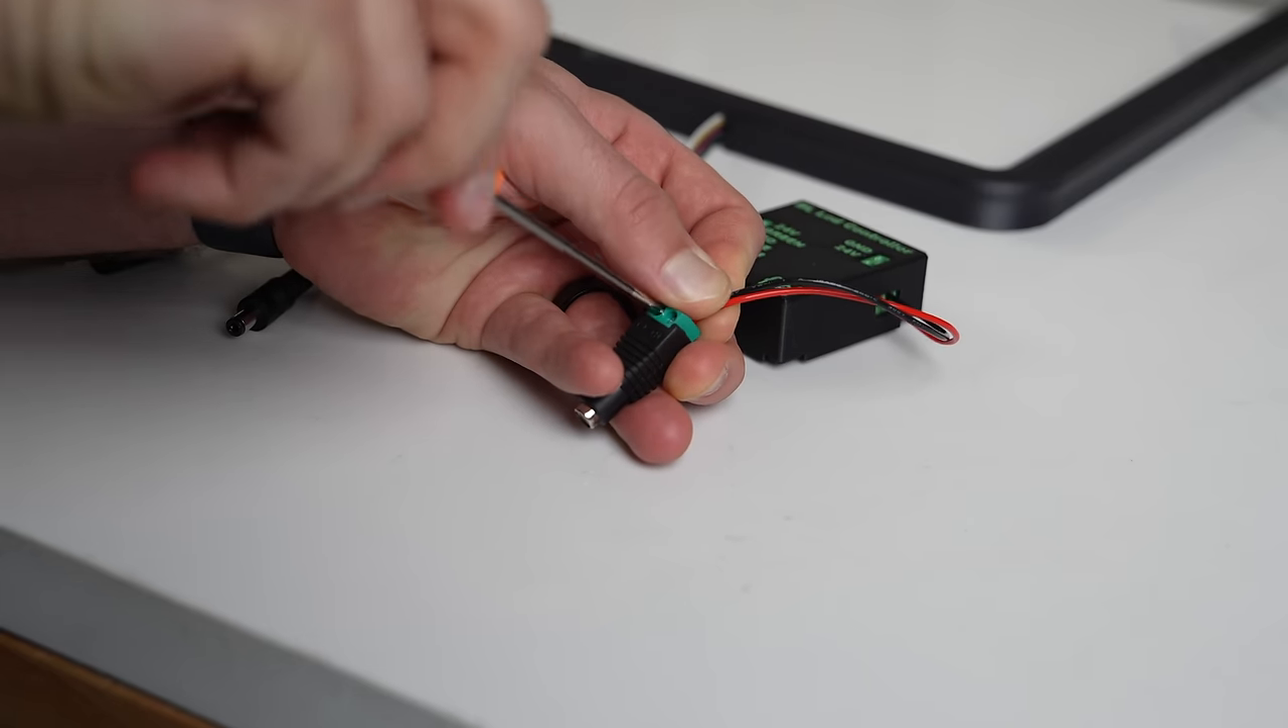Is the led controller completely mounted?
No.